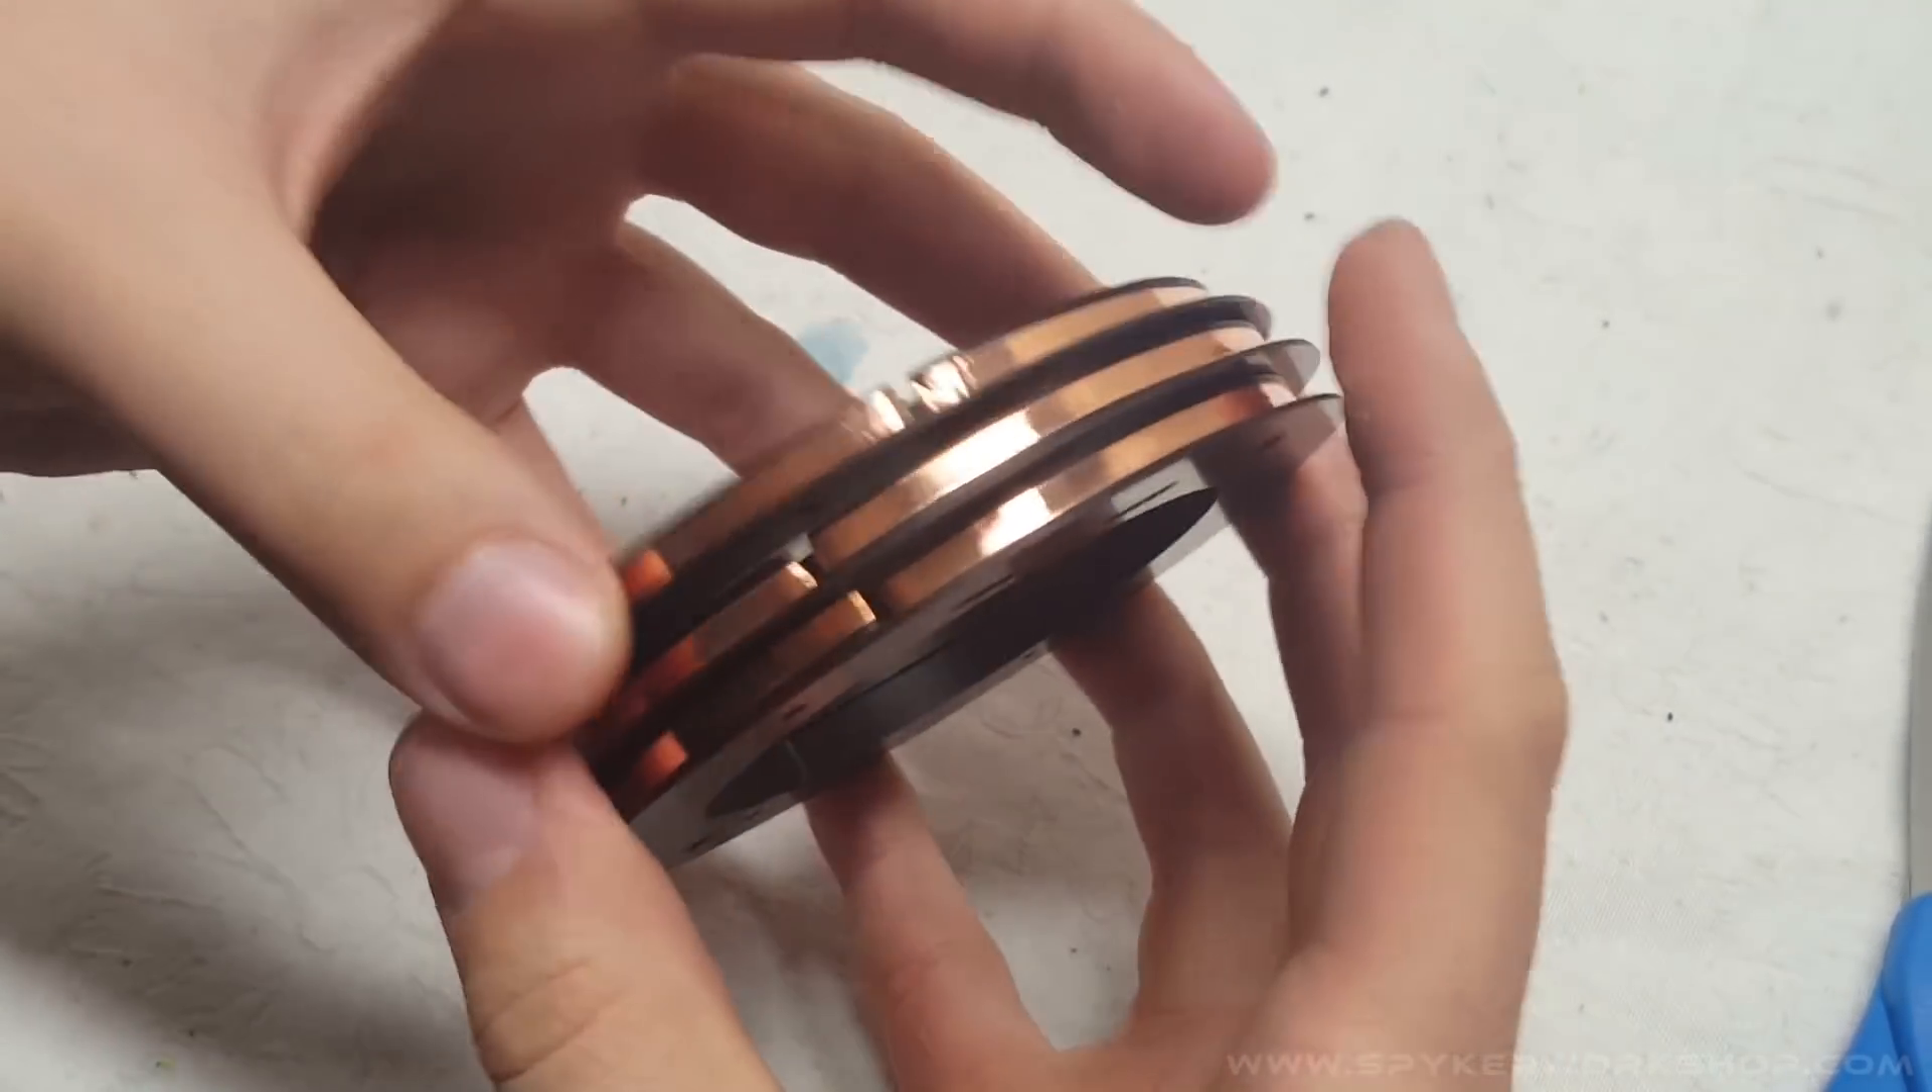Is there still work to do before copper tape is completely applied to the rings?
No.